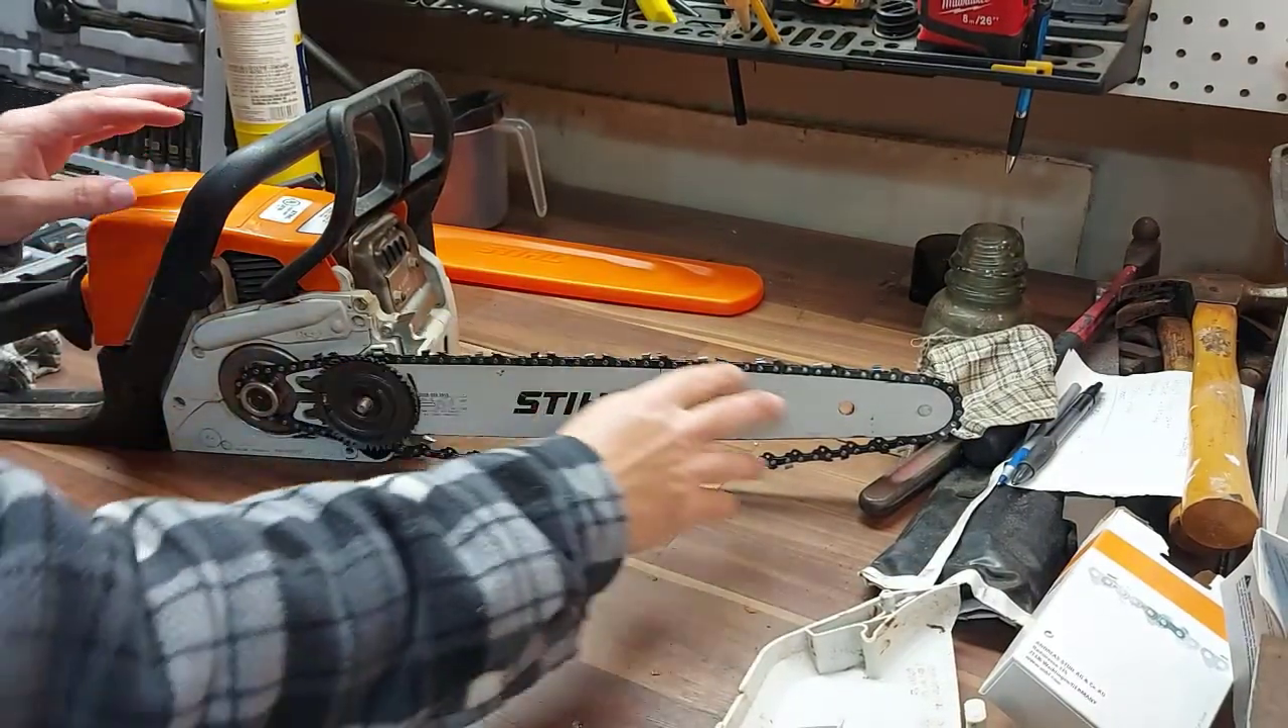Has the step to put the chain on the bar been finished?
Yes.